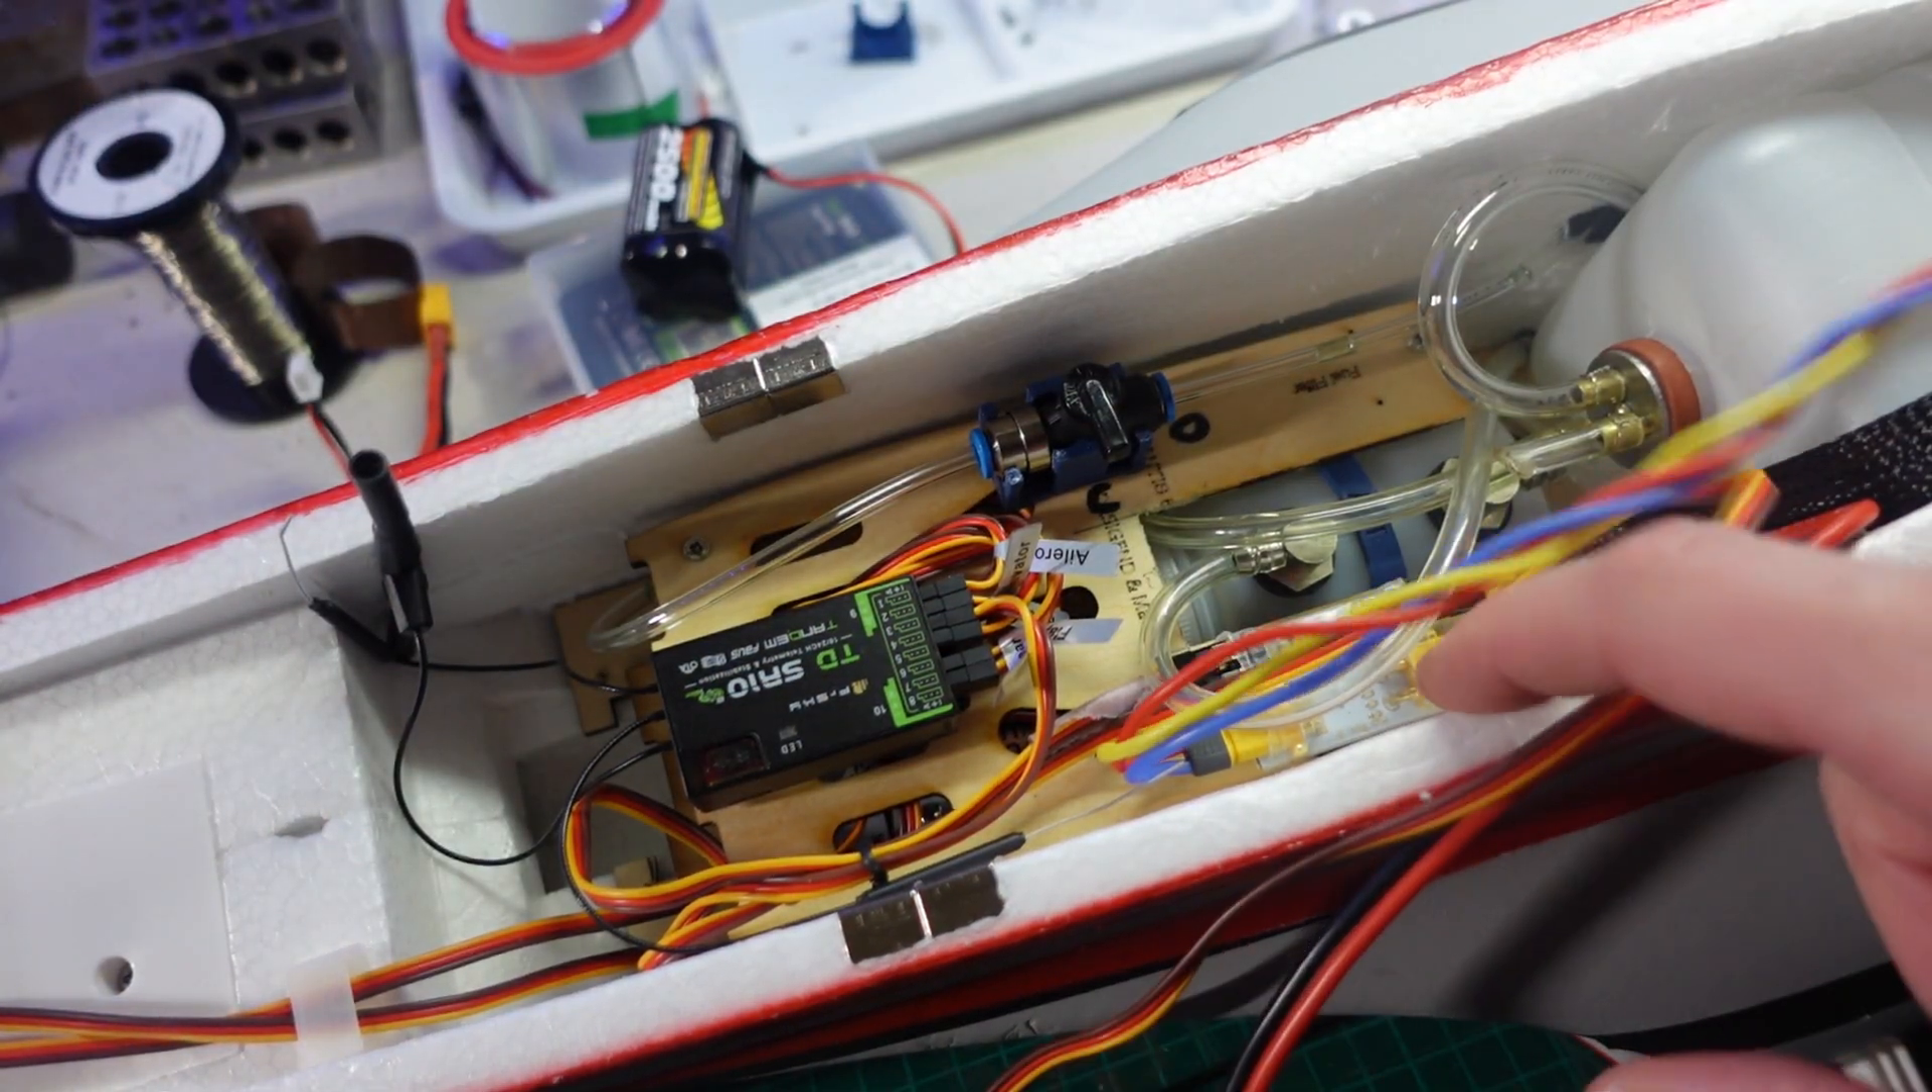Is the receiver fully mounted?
Yes.